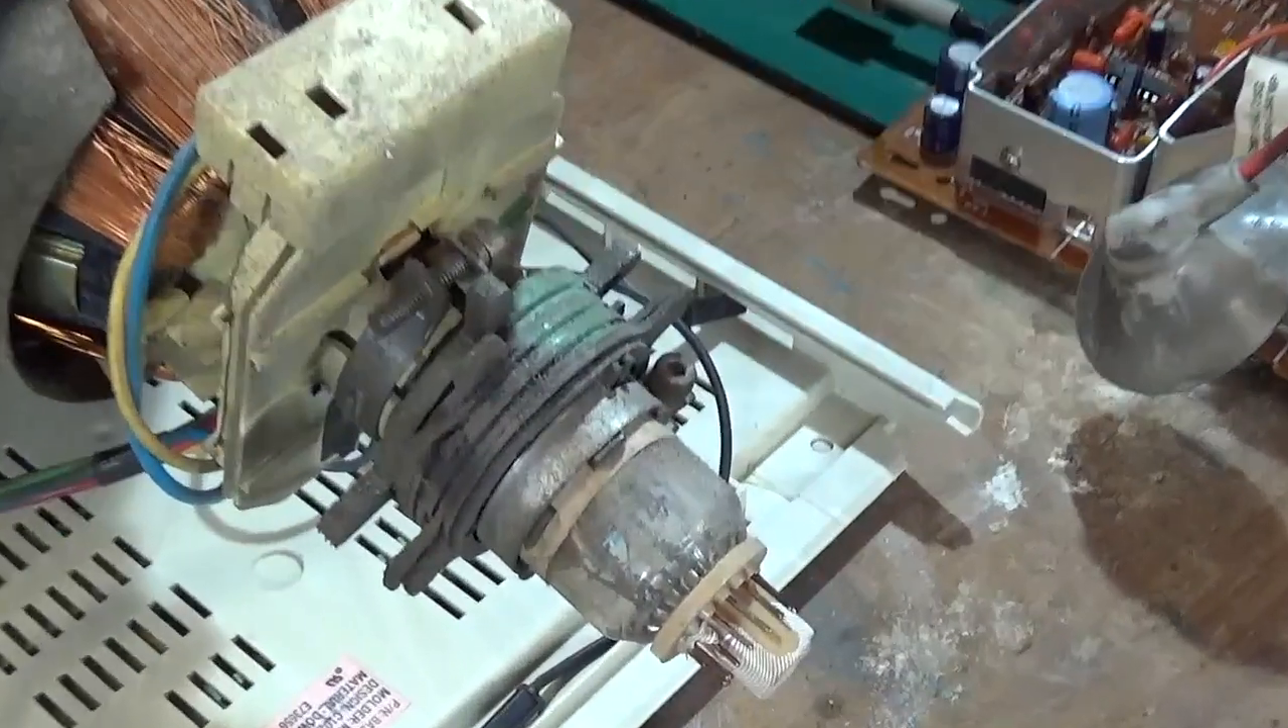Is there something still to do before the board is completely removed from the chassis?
No.